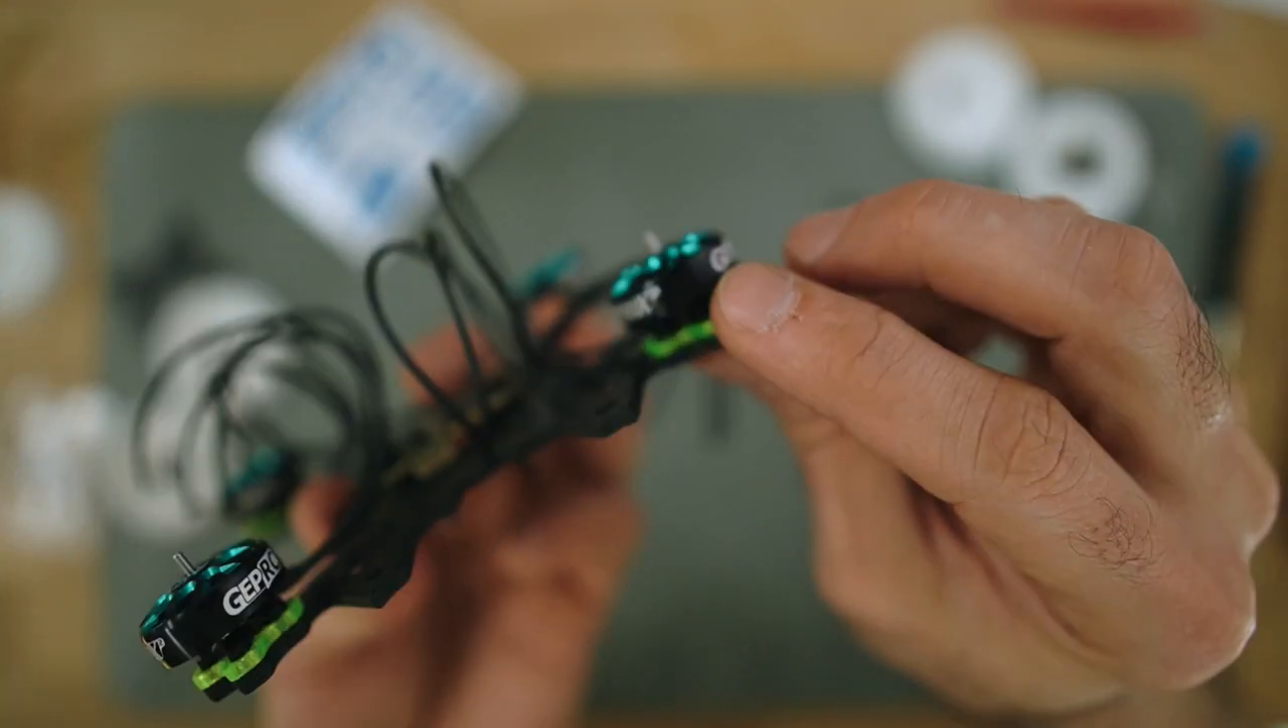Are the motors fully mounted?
Yes.